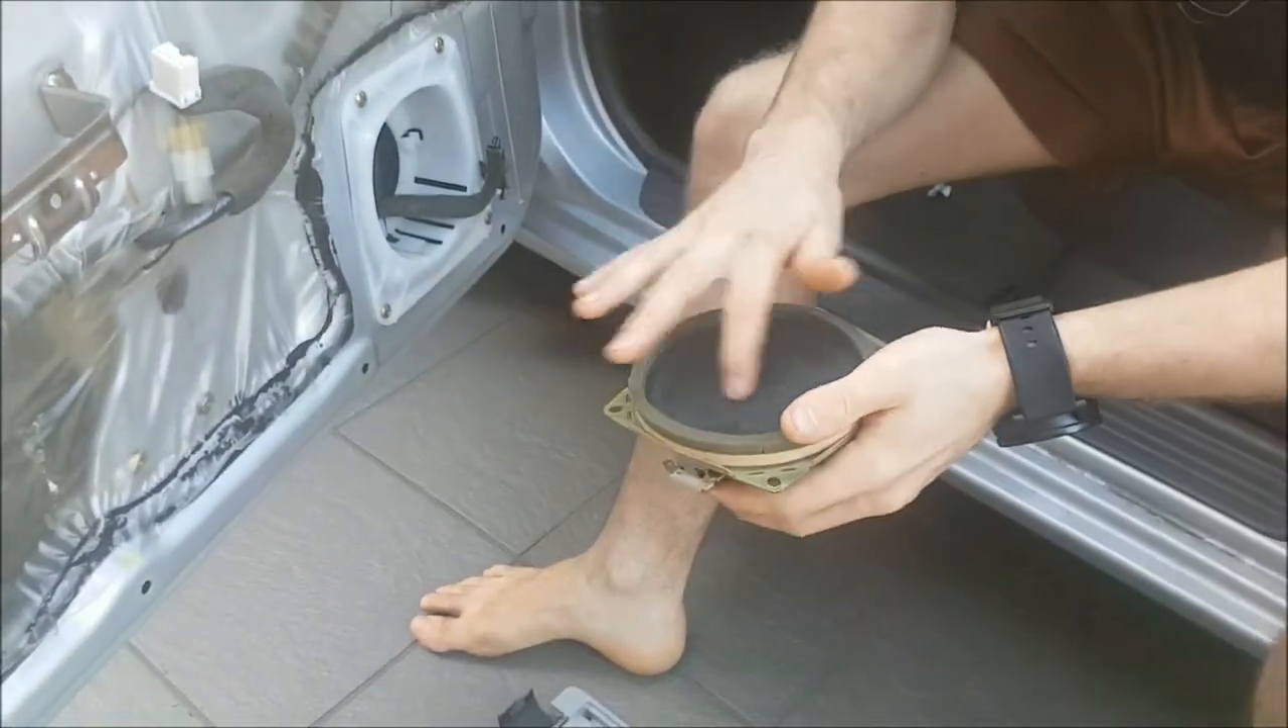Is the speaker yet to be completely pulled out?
No.